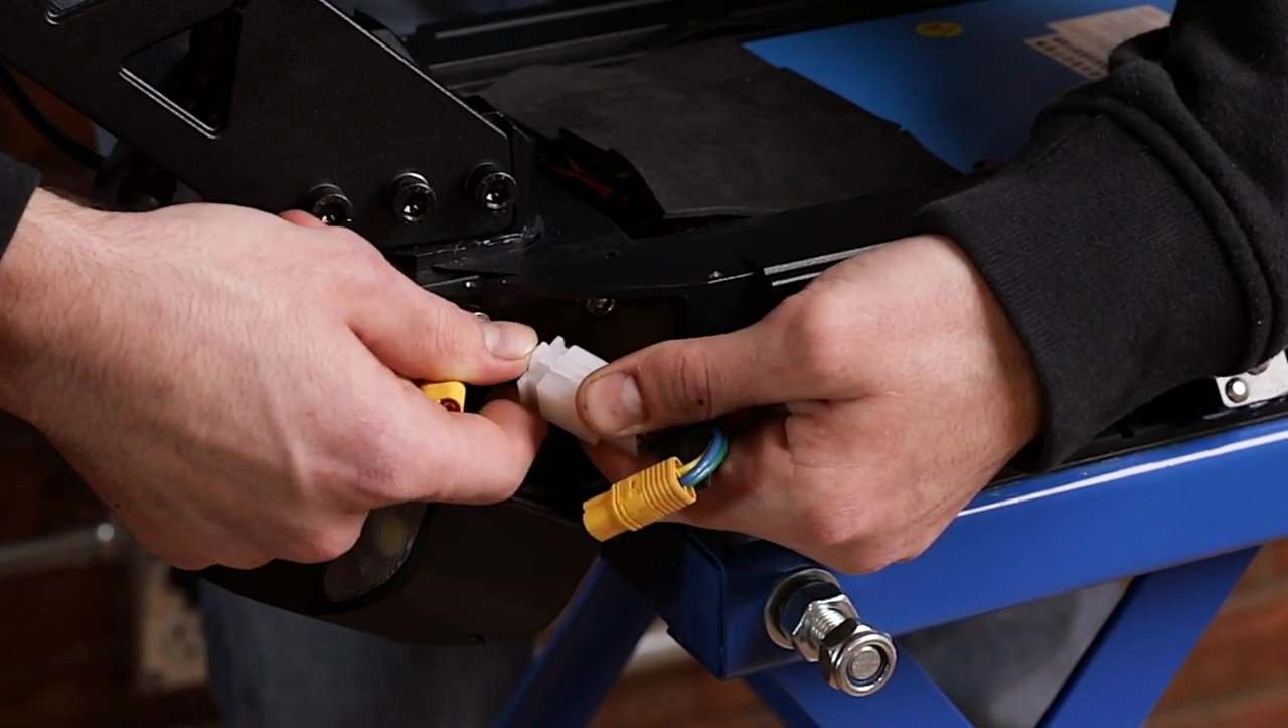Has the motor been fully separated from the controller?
No.